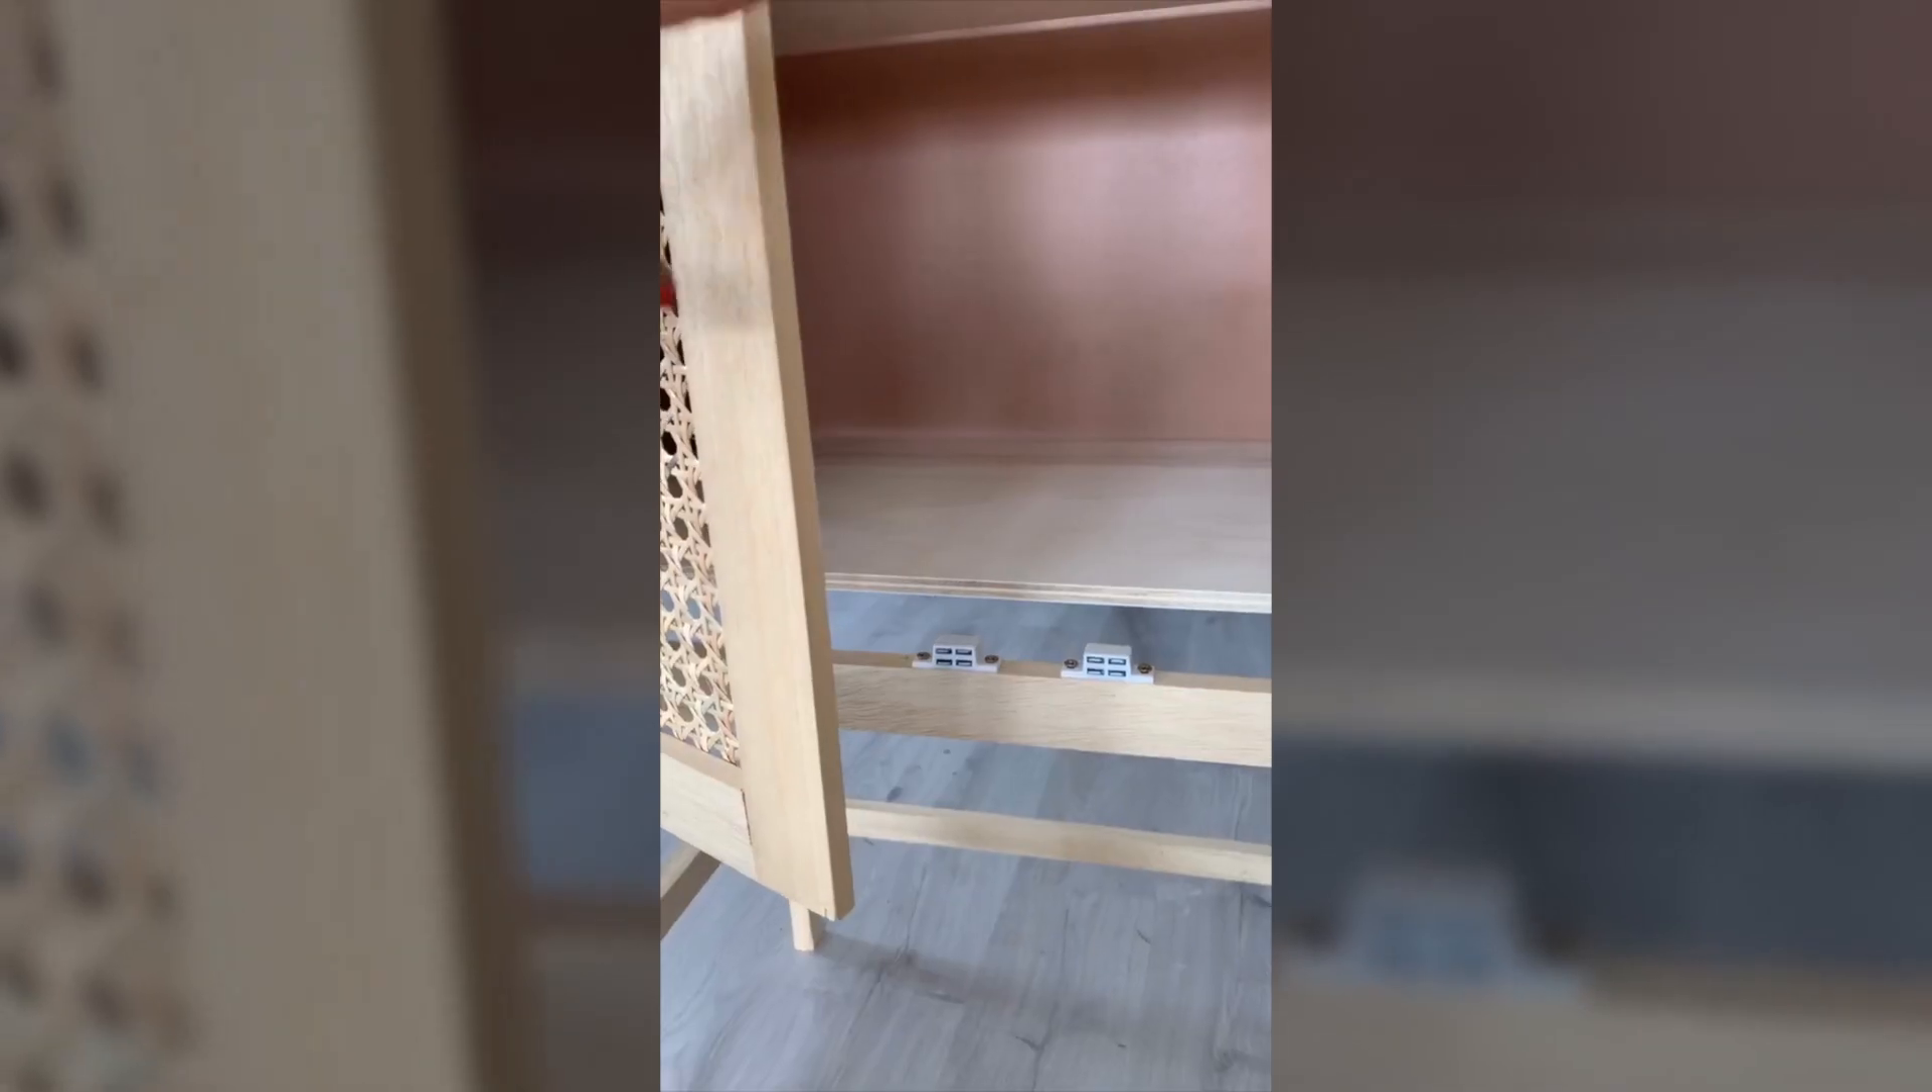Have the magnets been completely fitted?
Yes.